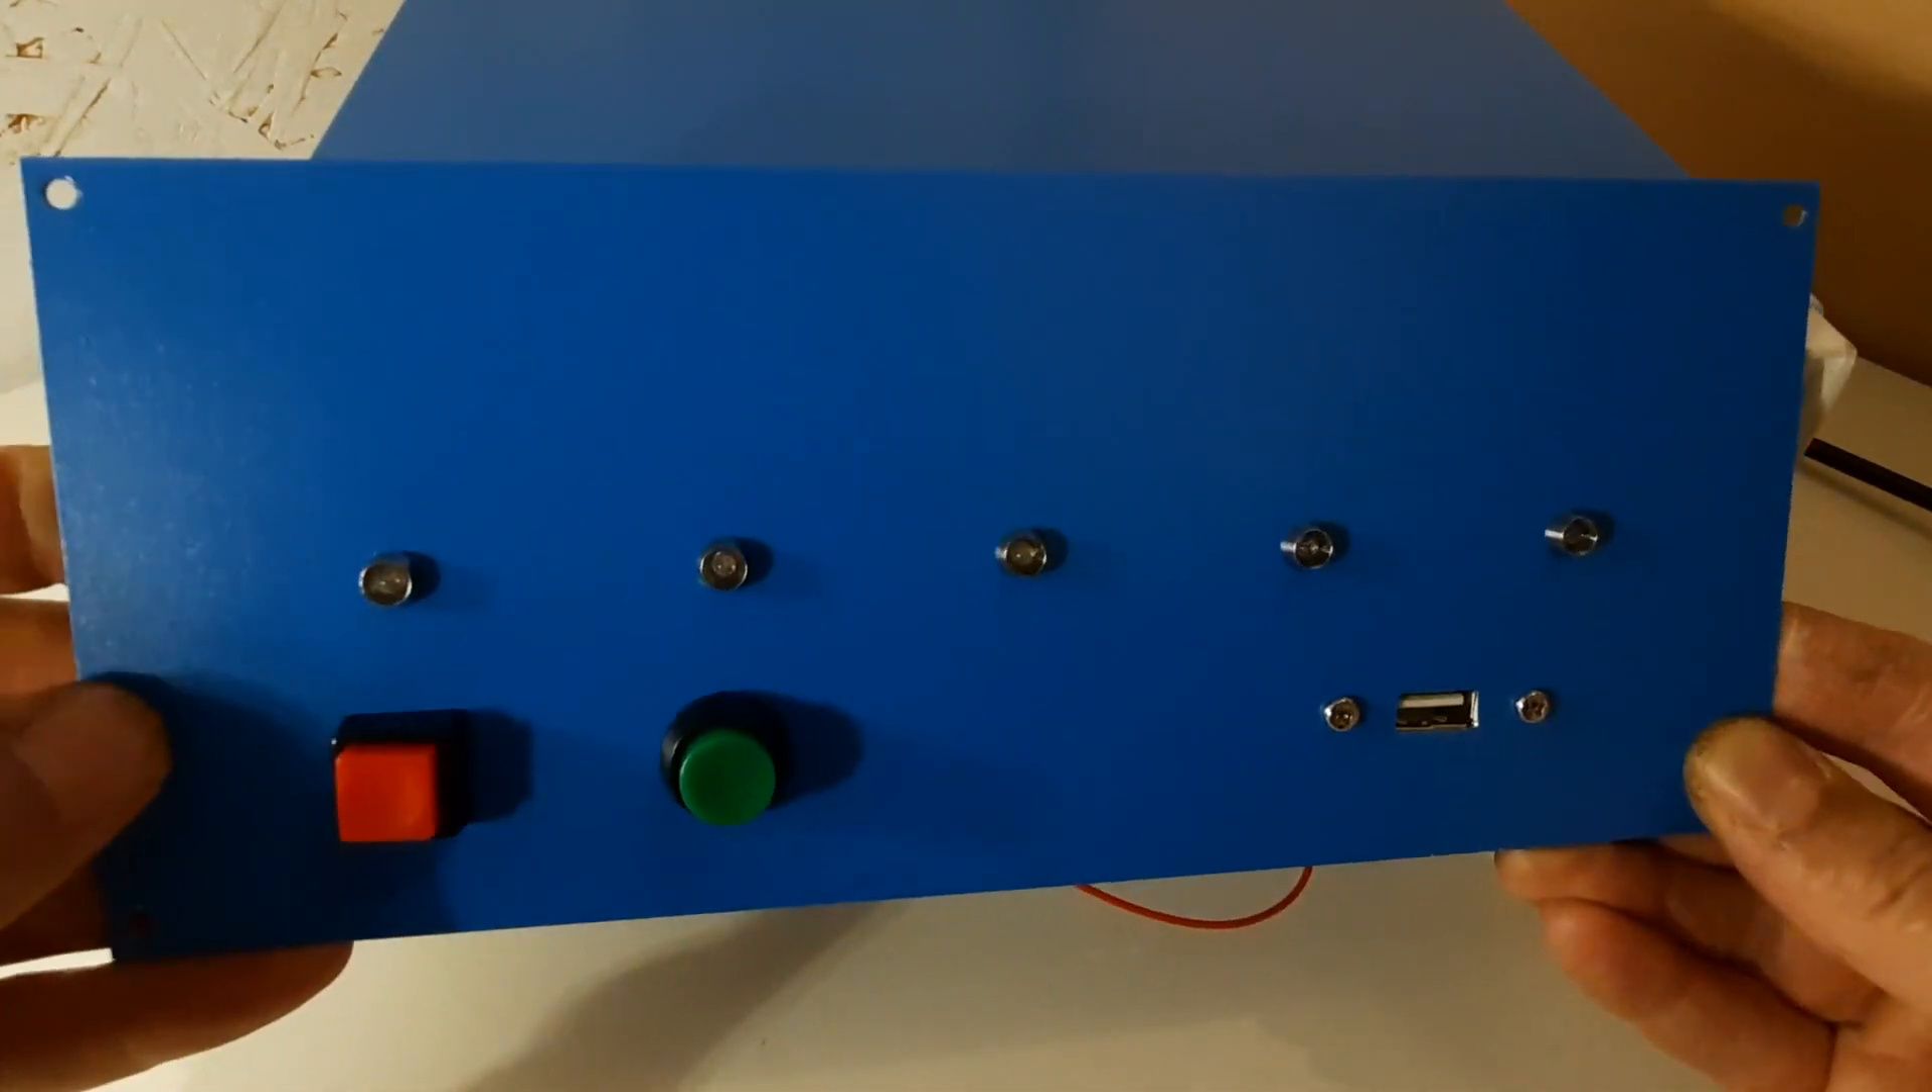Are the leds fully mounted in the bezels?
Yes.